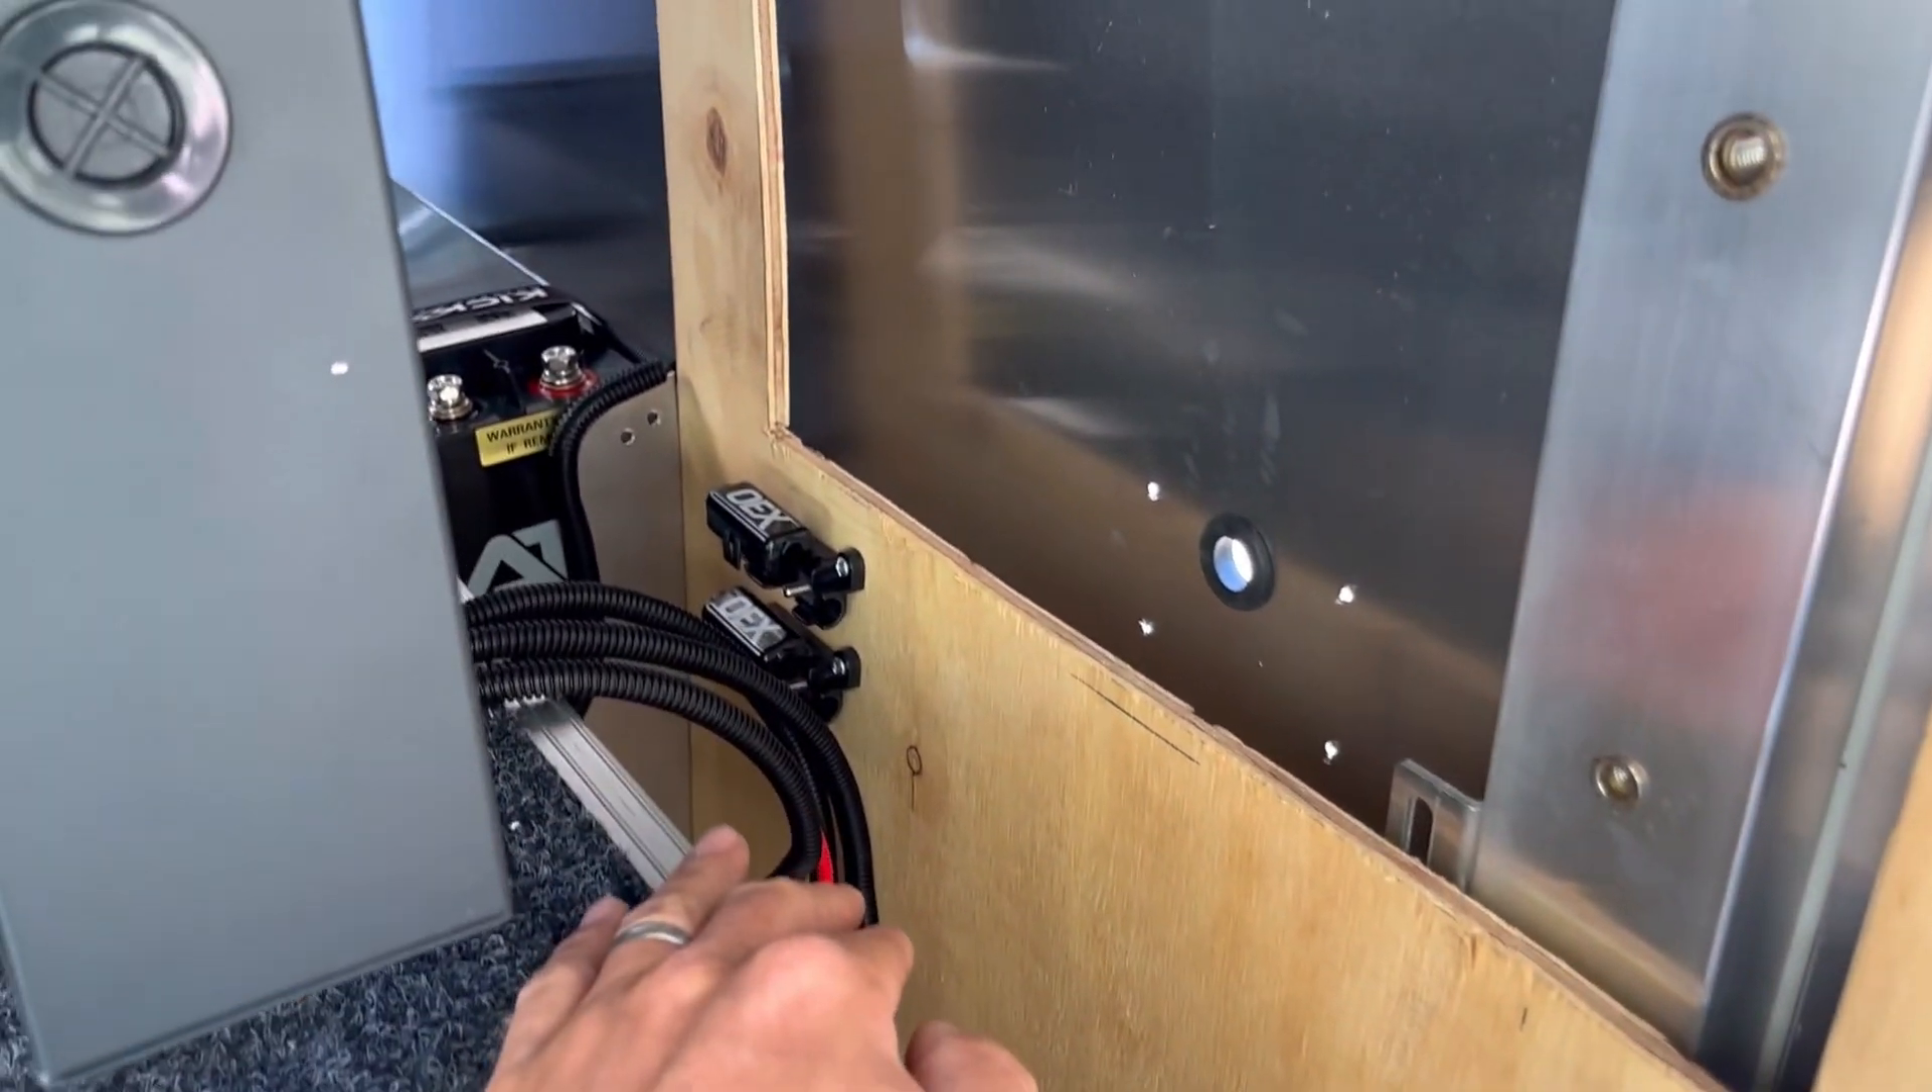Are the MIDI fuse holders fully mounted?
Yes.